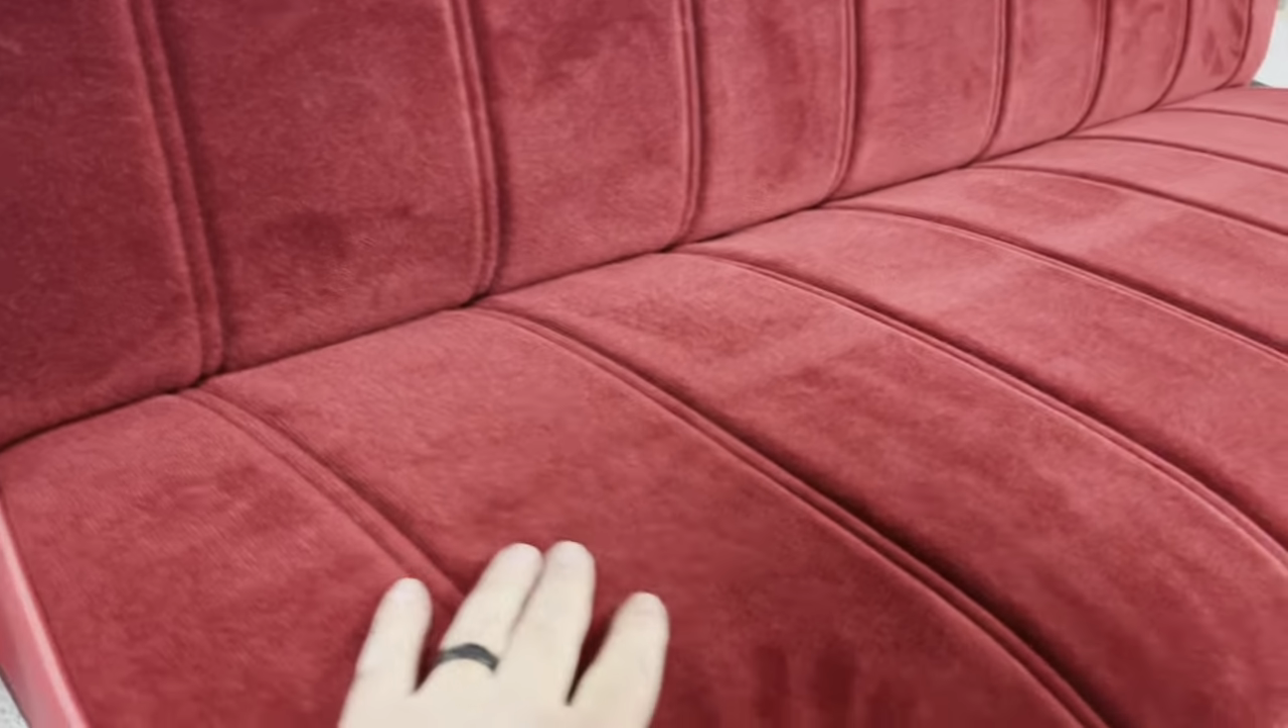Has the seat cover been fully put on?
Yes.